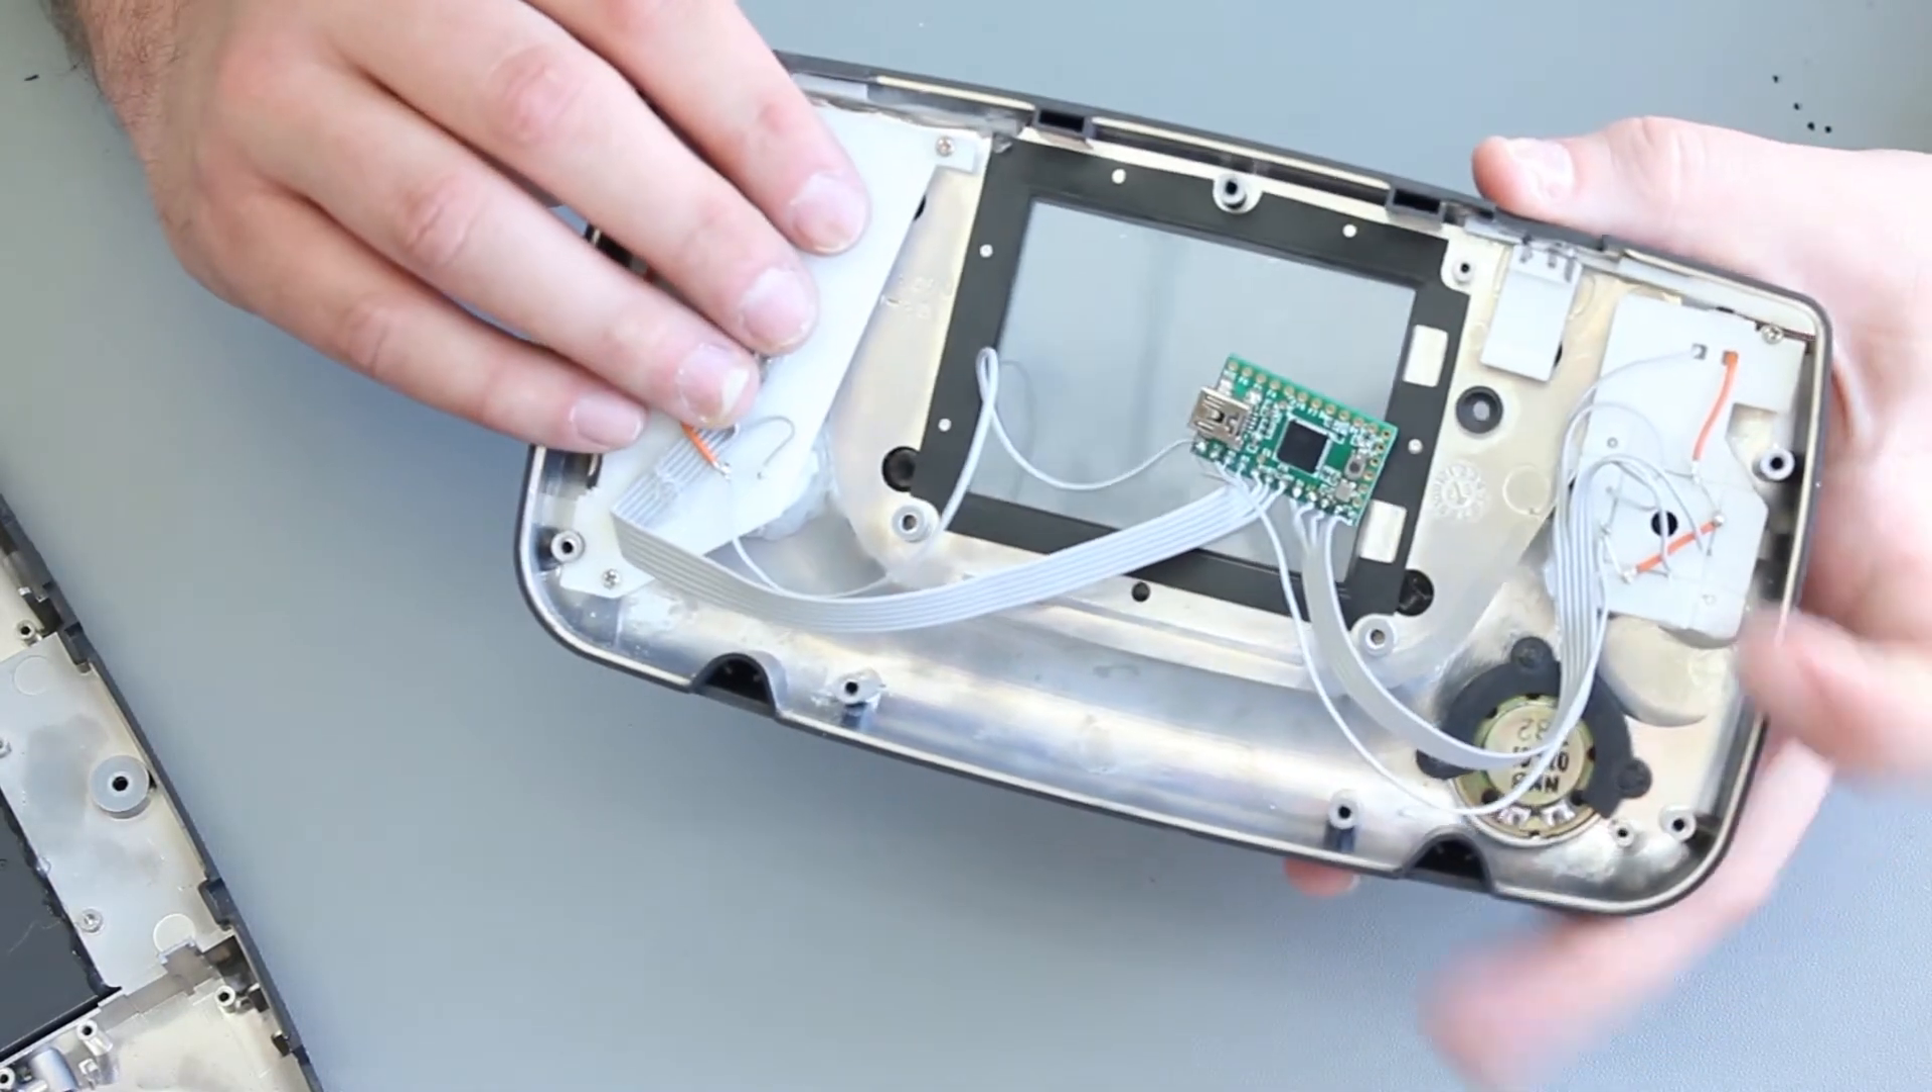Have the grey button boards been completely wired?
Yes.